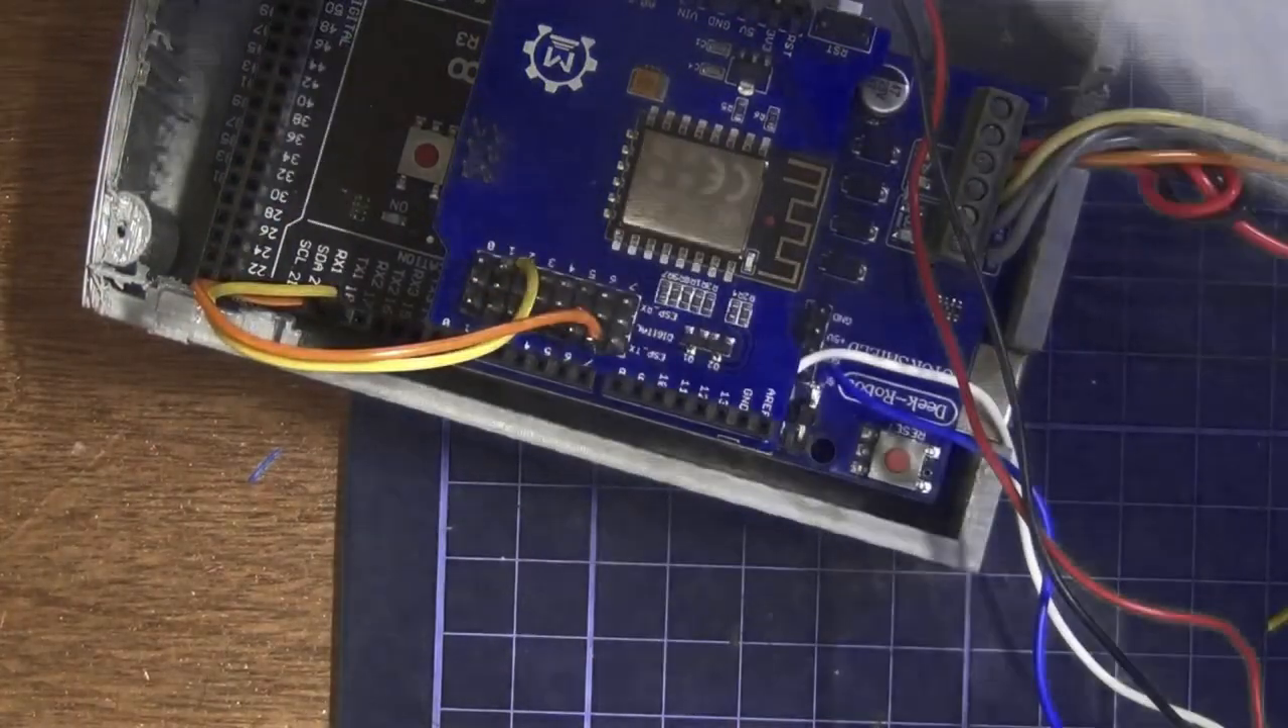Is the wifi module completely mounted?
Yes.